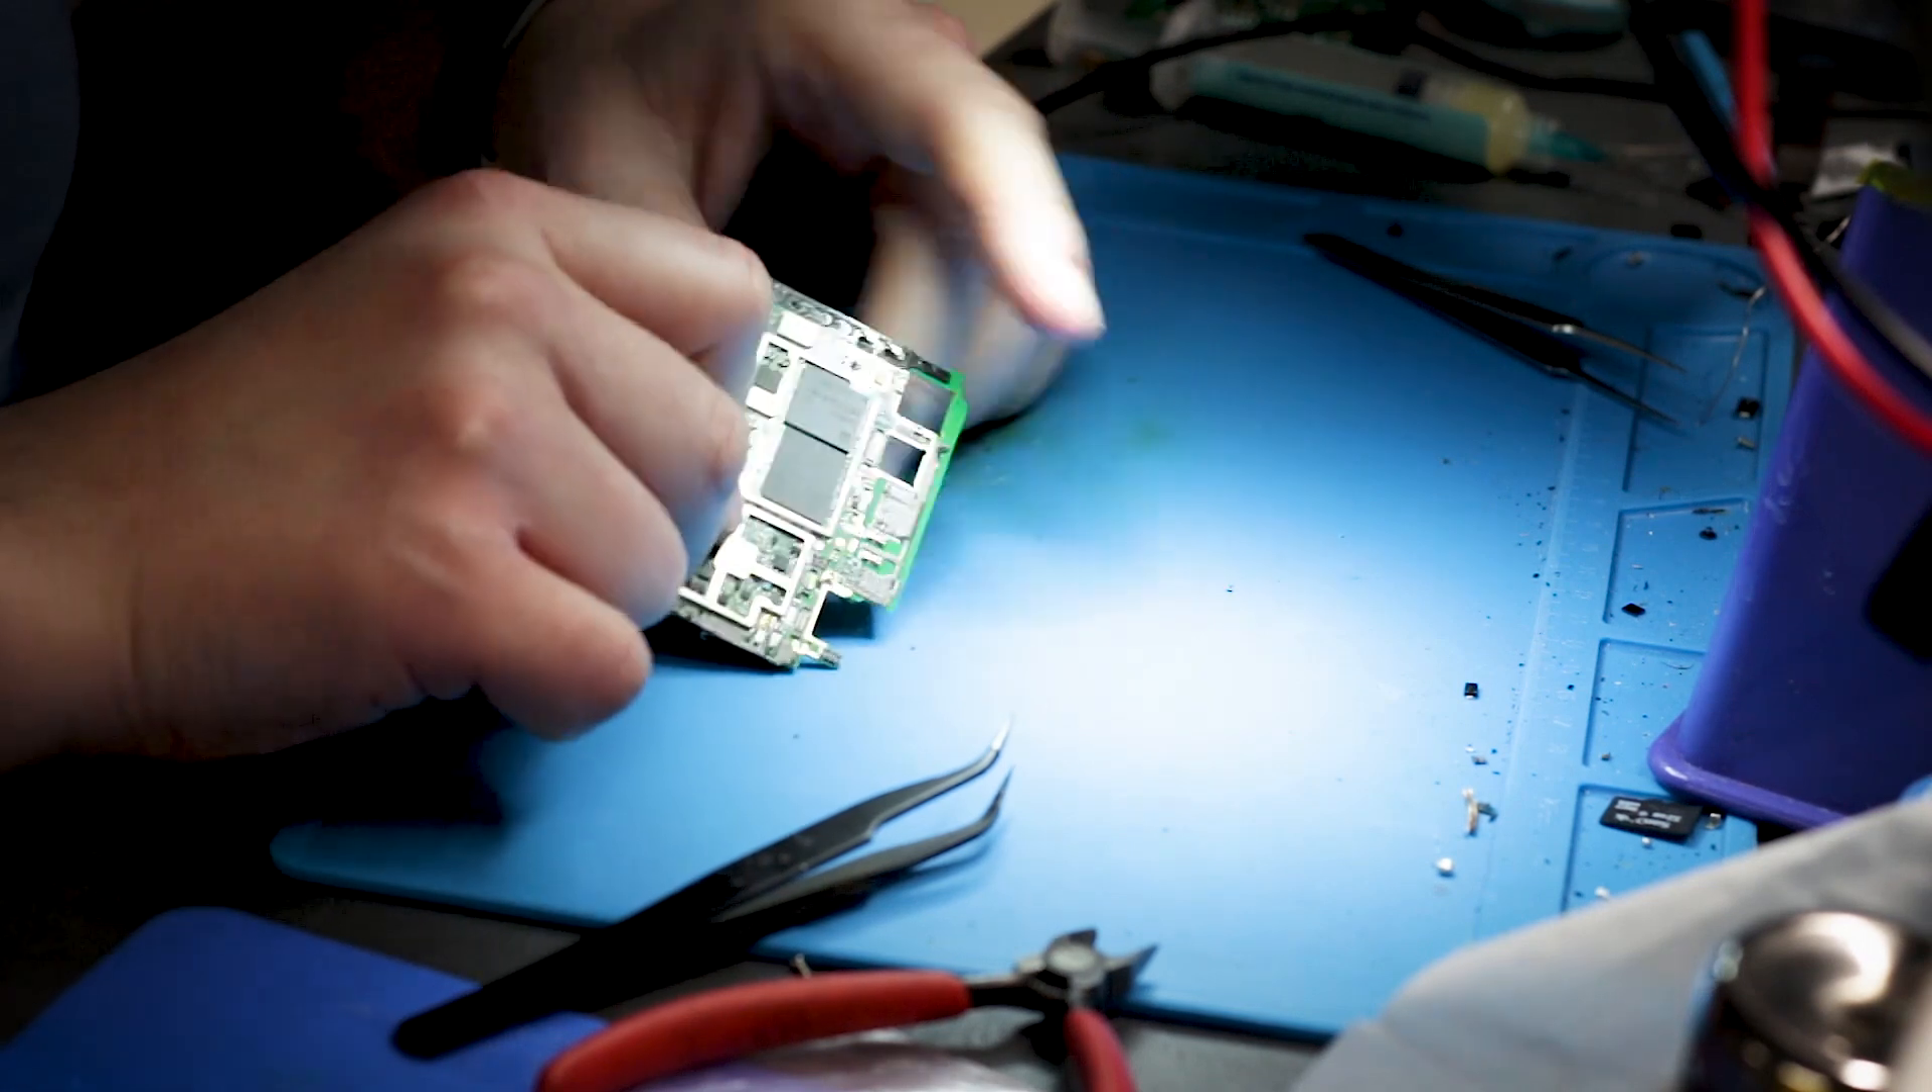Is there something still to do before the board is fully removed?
No.